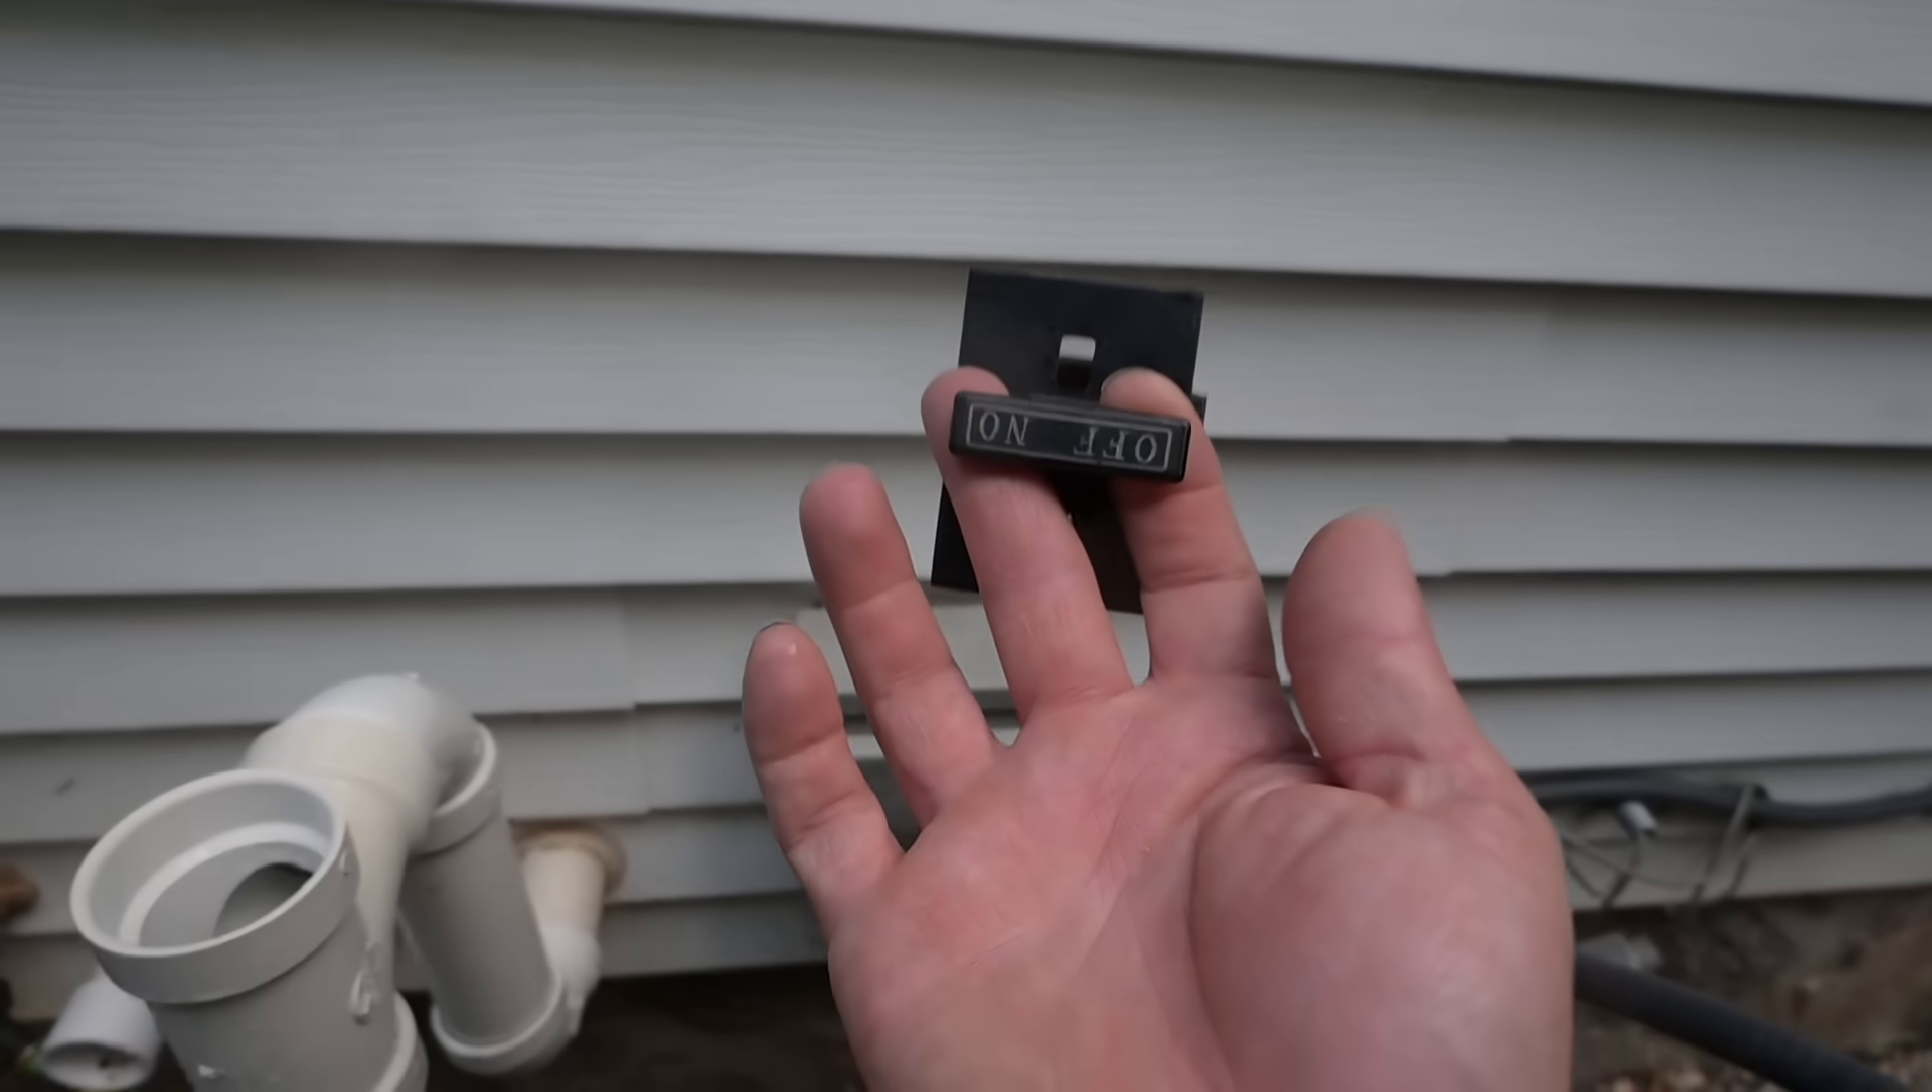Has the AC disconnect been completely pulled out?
Yes.